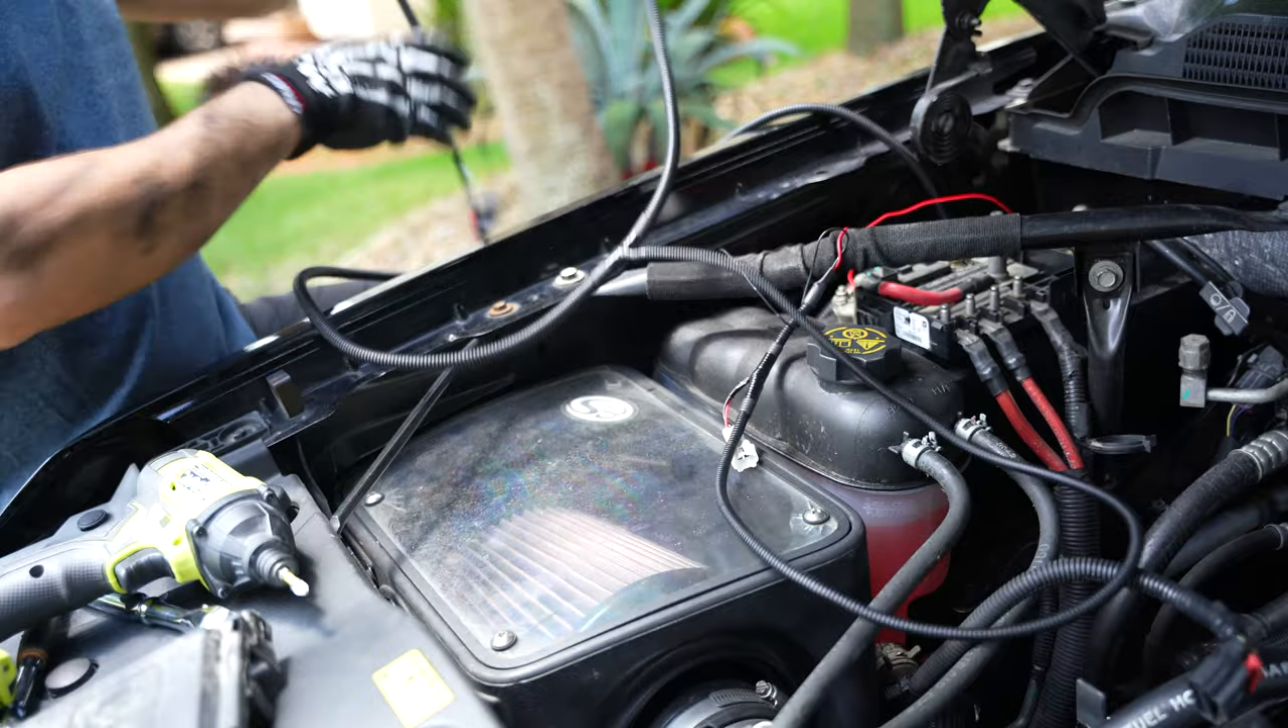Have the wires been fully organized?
No.